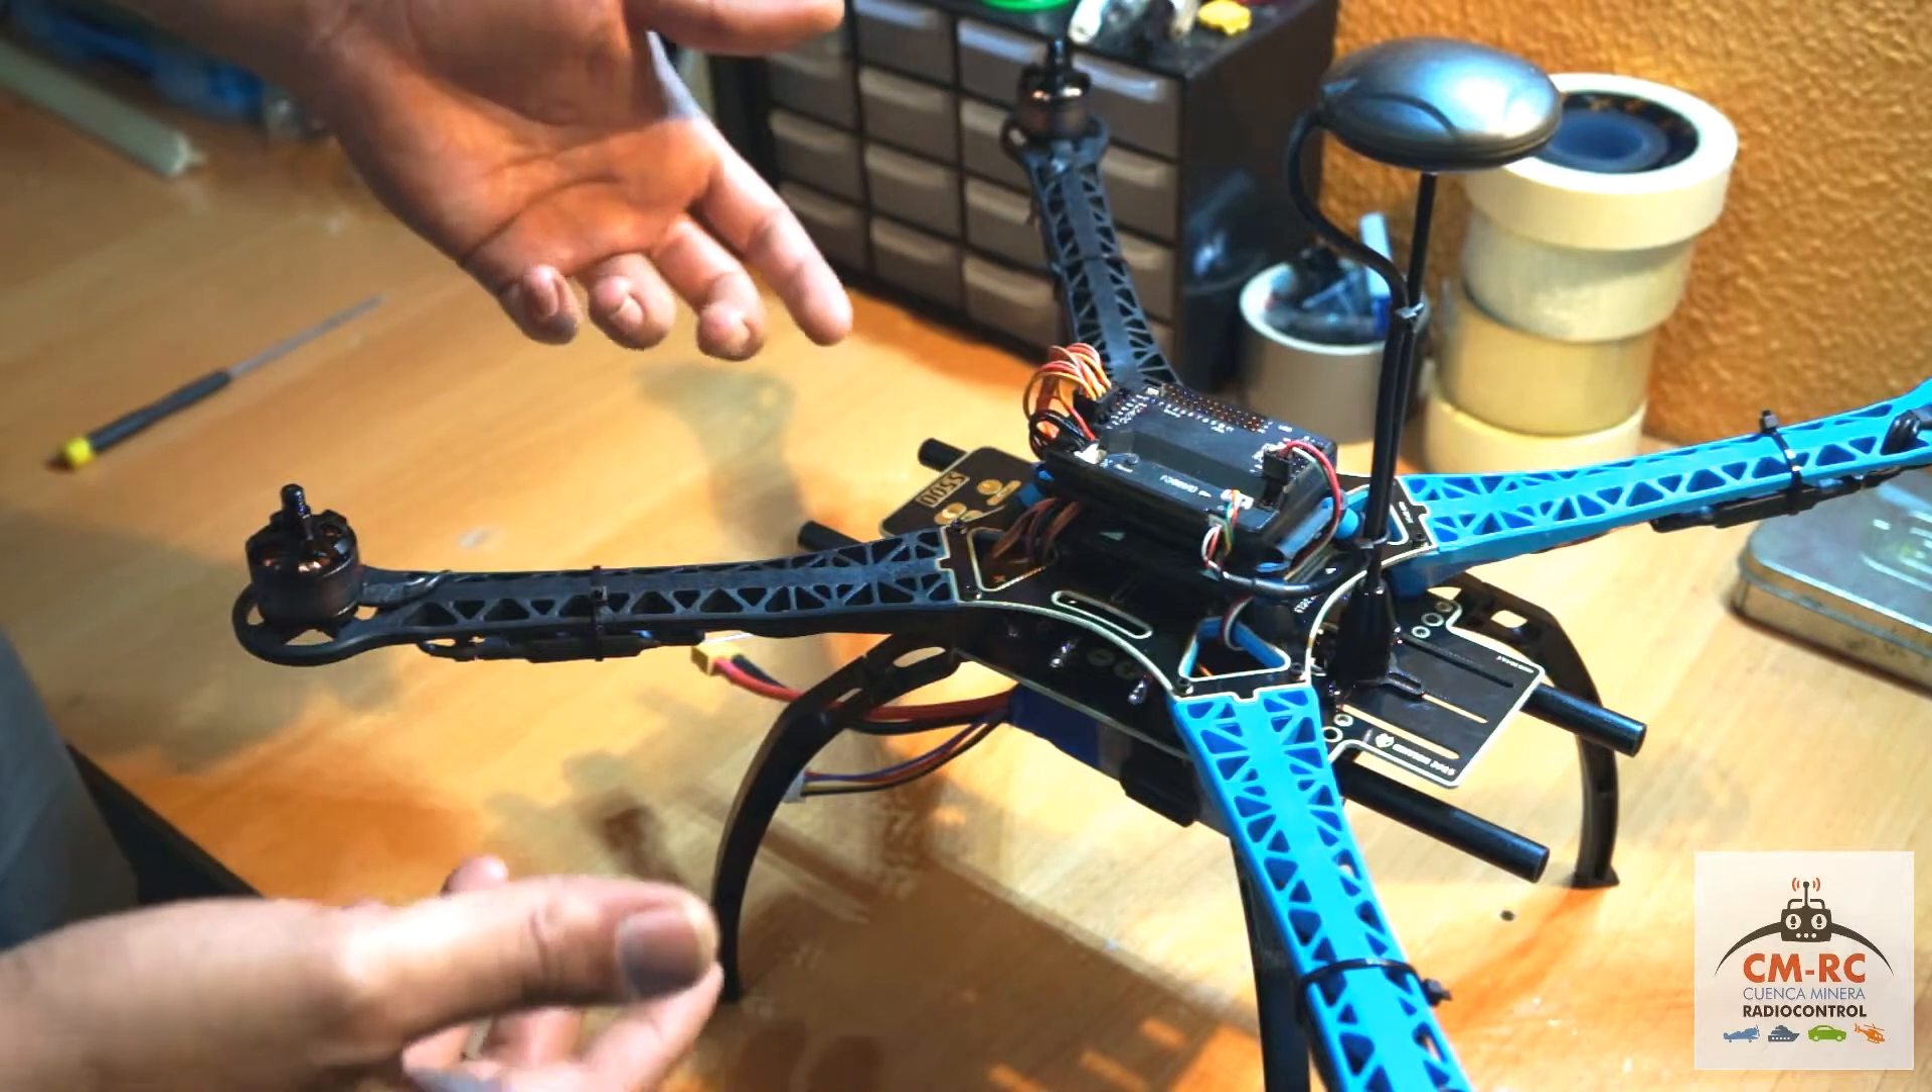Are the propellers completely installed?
No.